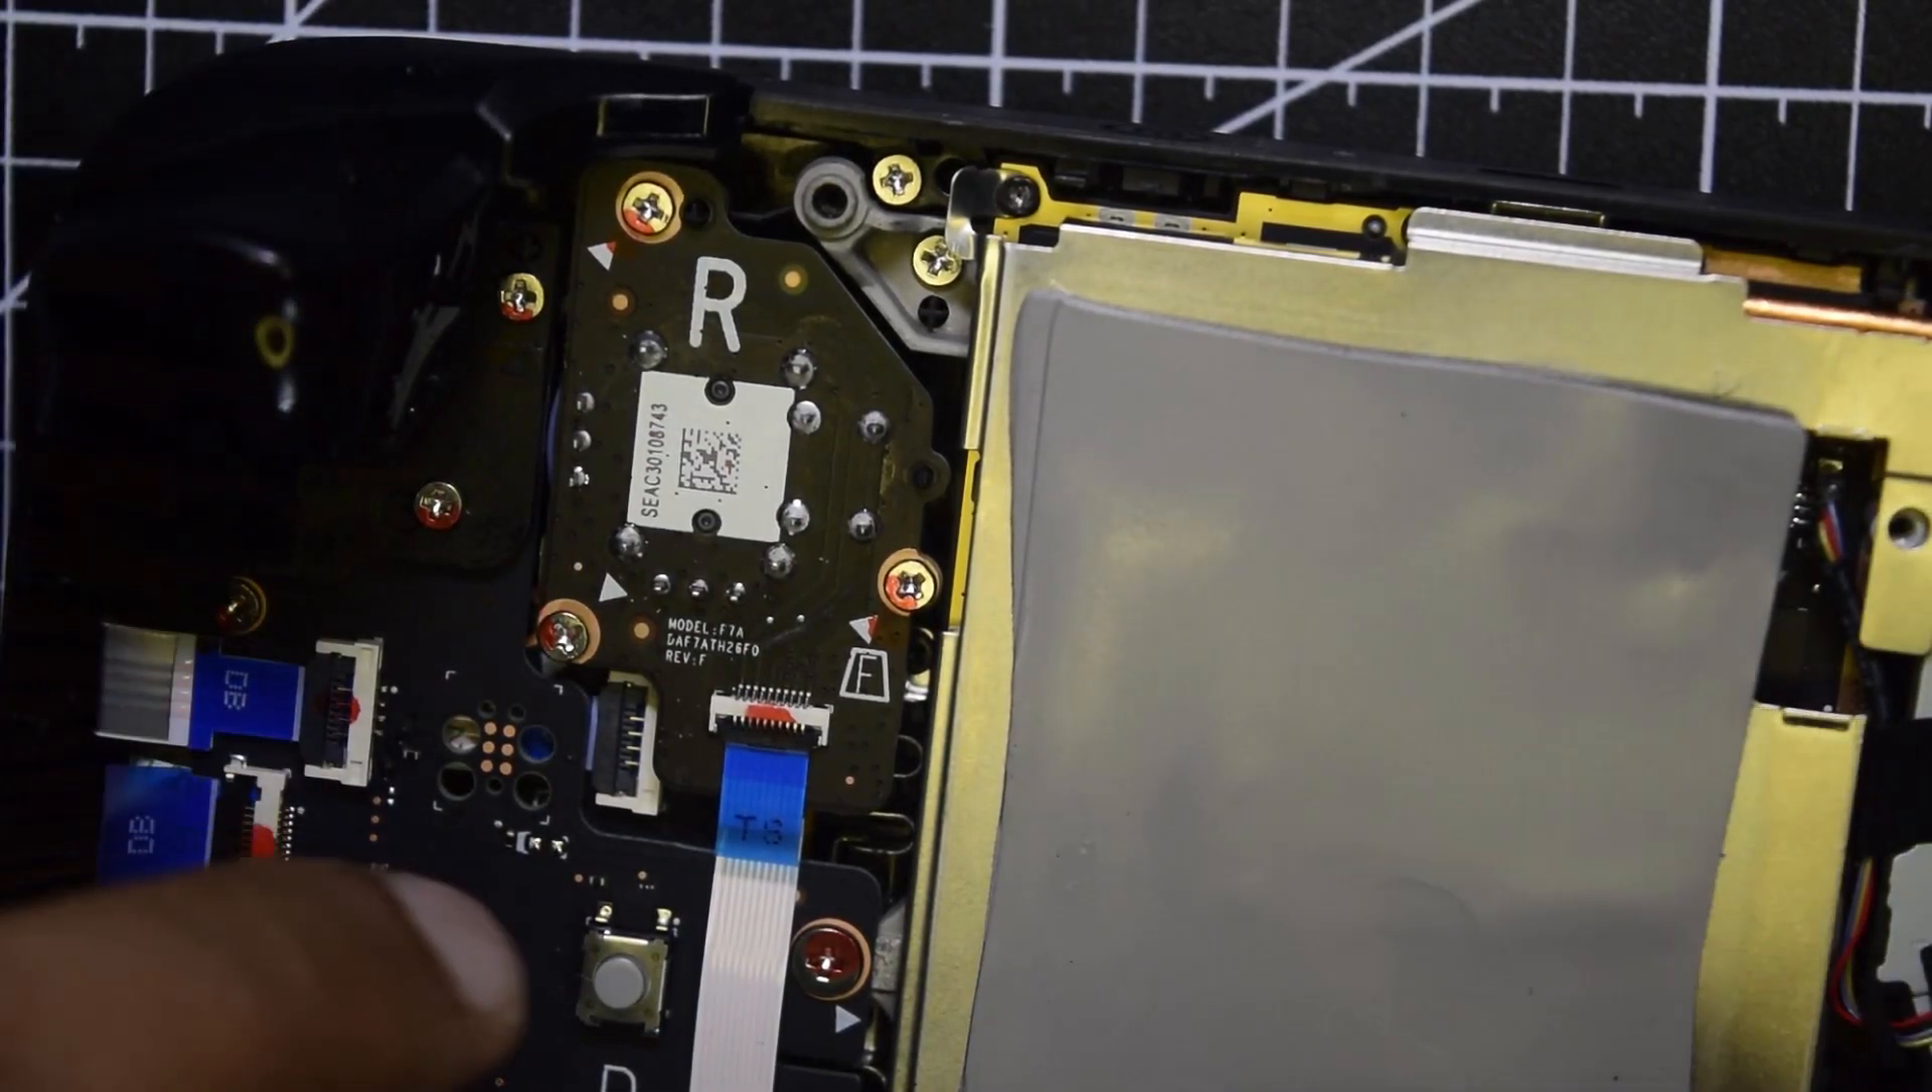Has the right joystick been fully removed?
No.